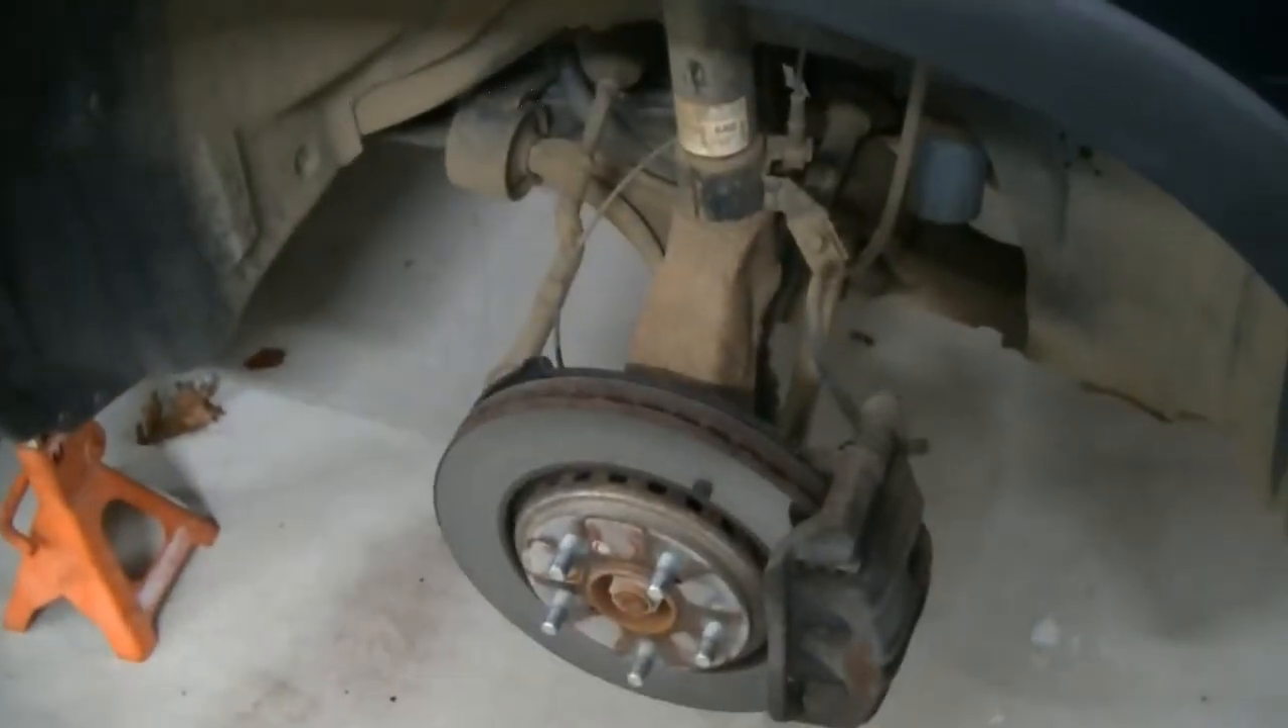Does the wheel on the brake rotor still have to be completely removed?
No.